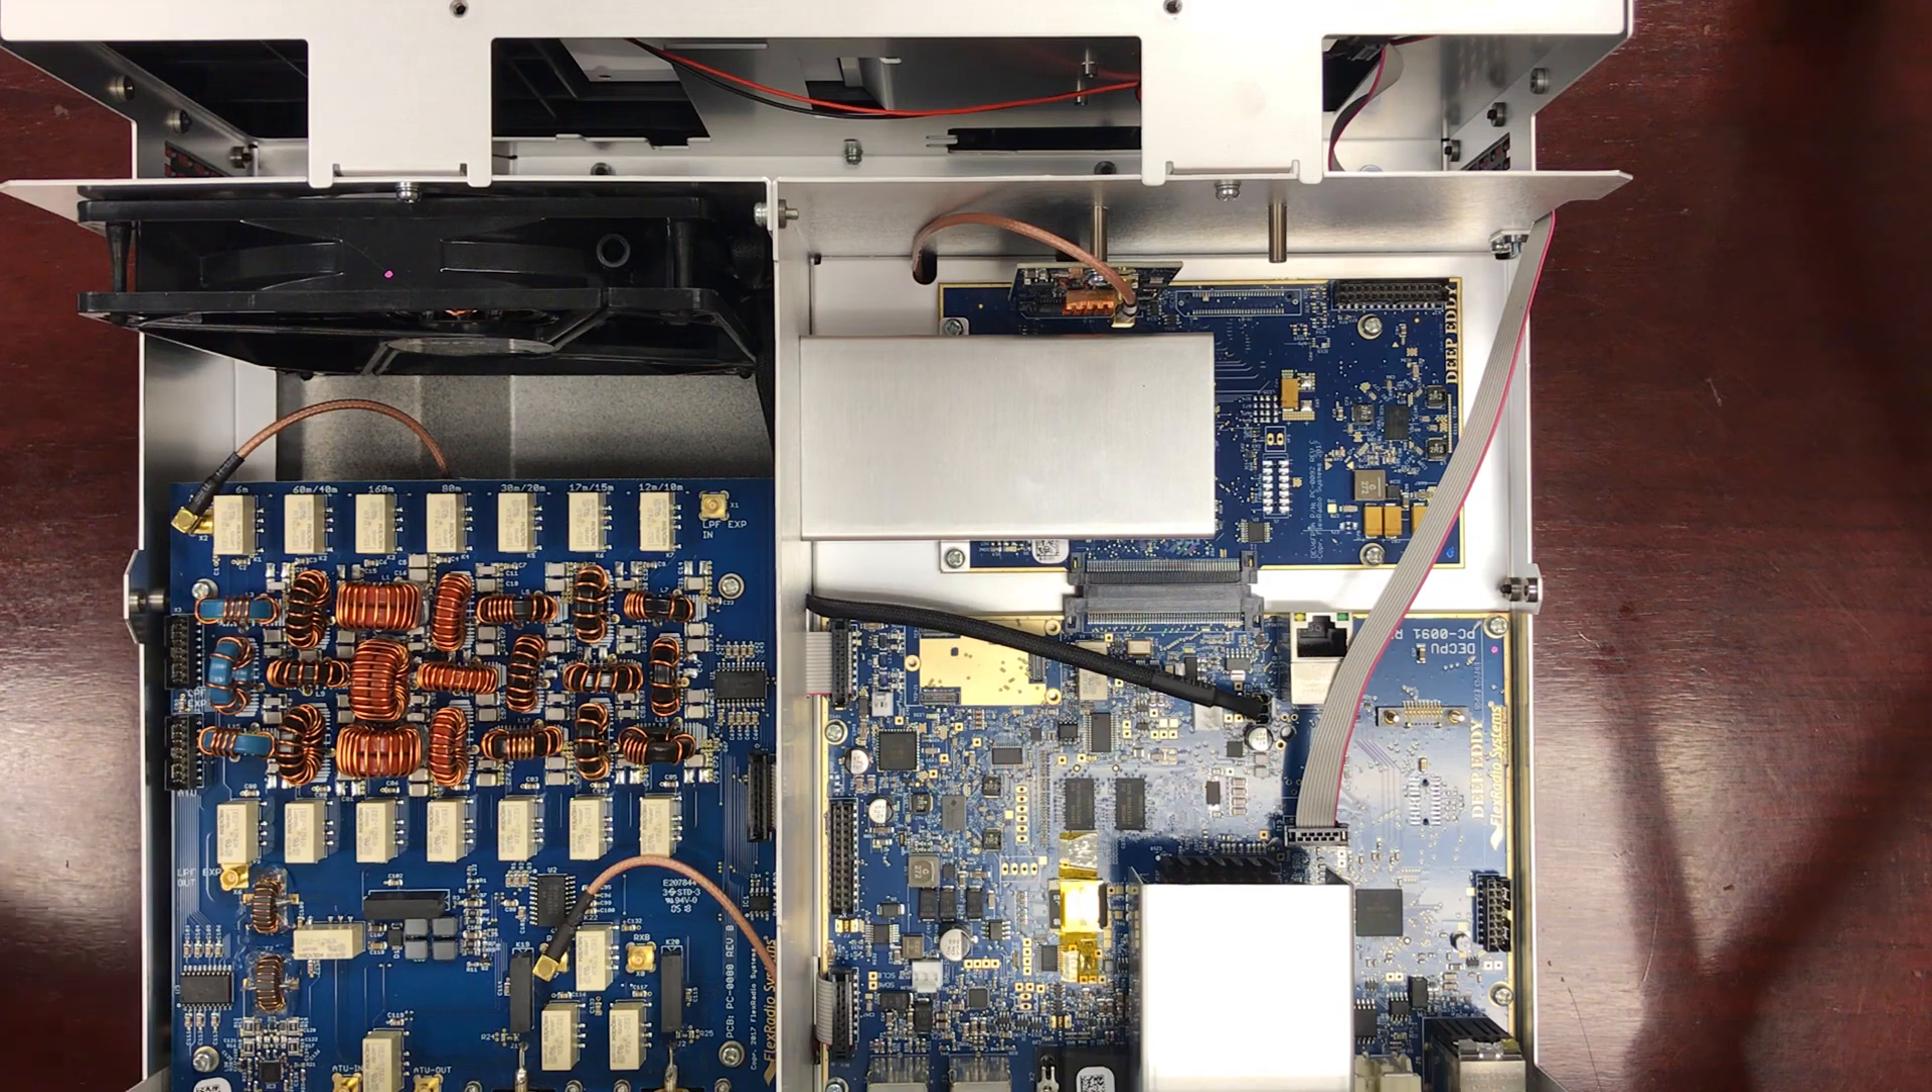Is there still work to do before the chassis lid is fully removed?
No.